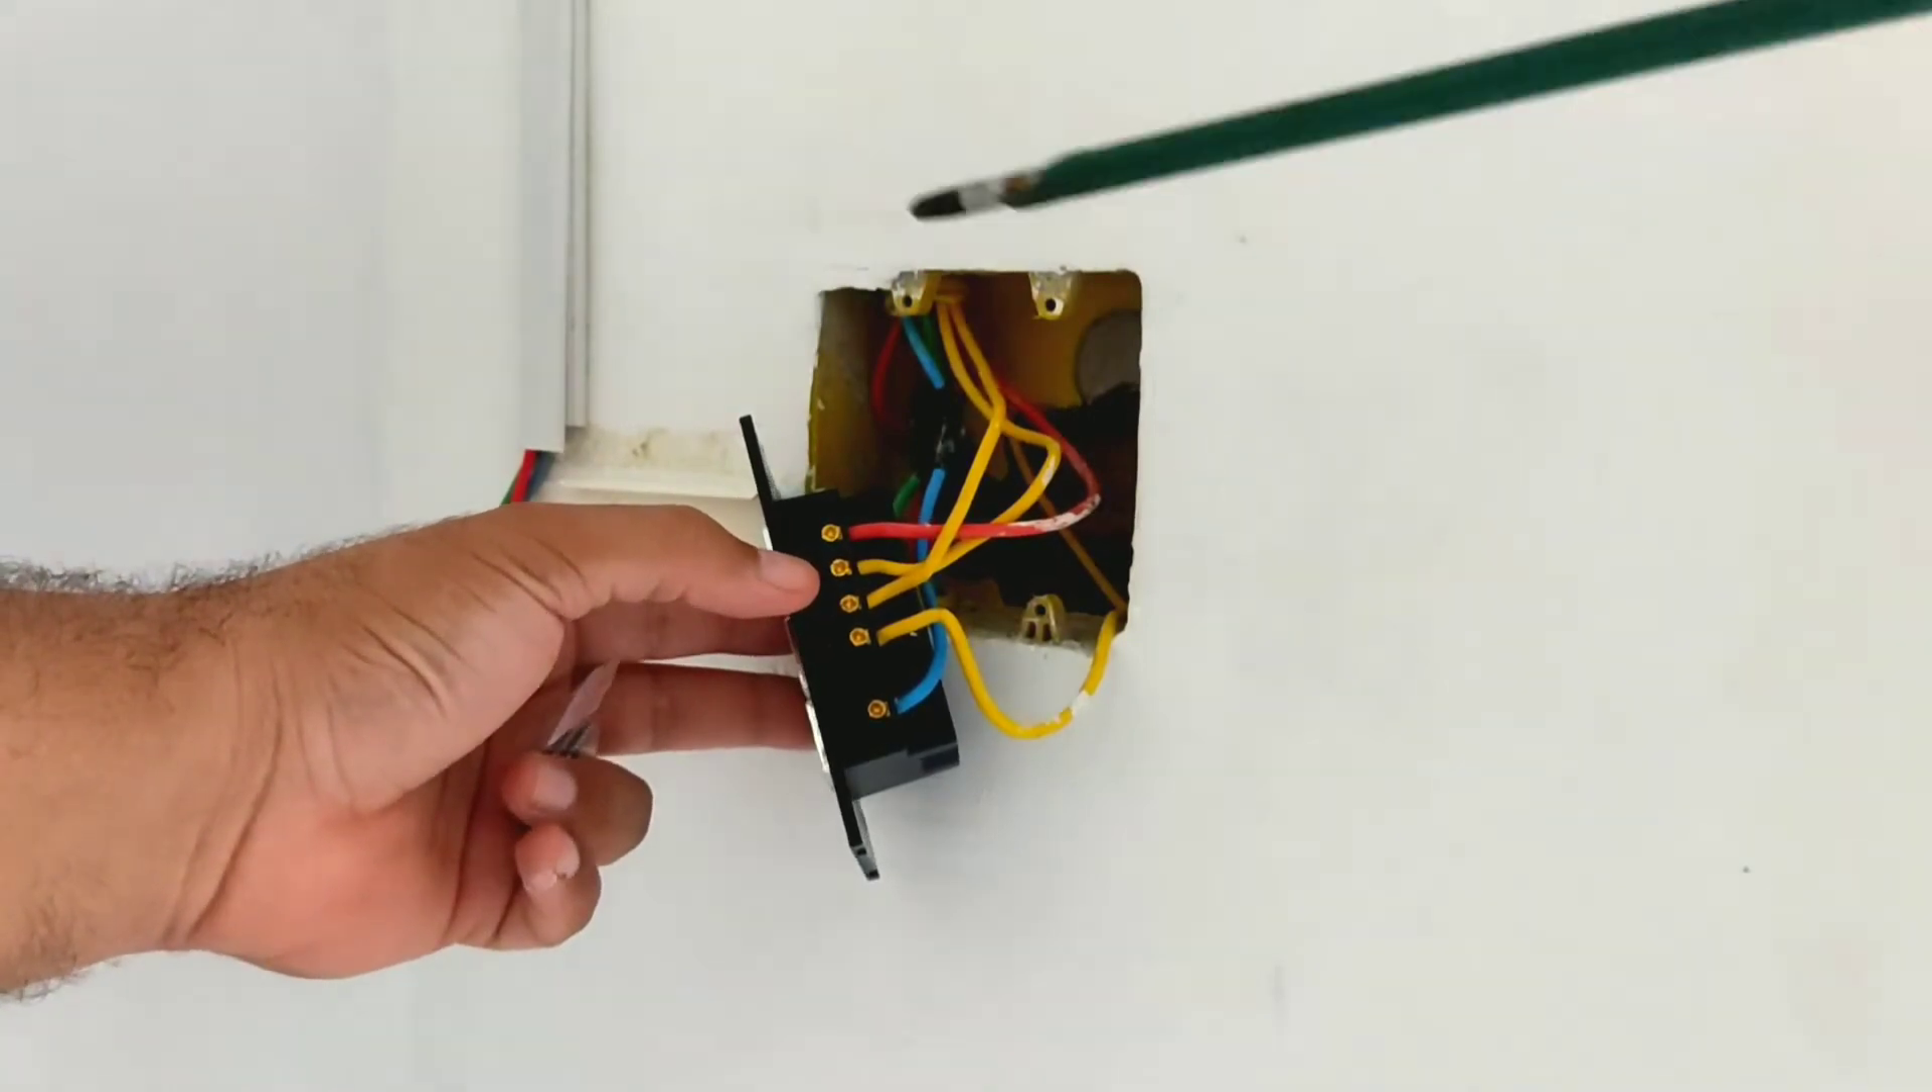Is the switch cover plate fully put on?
No.